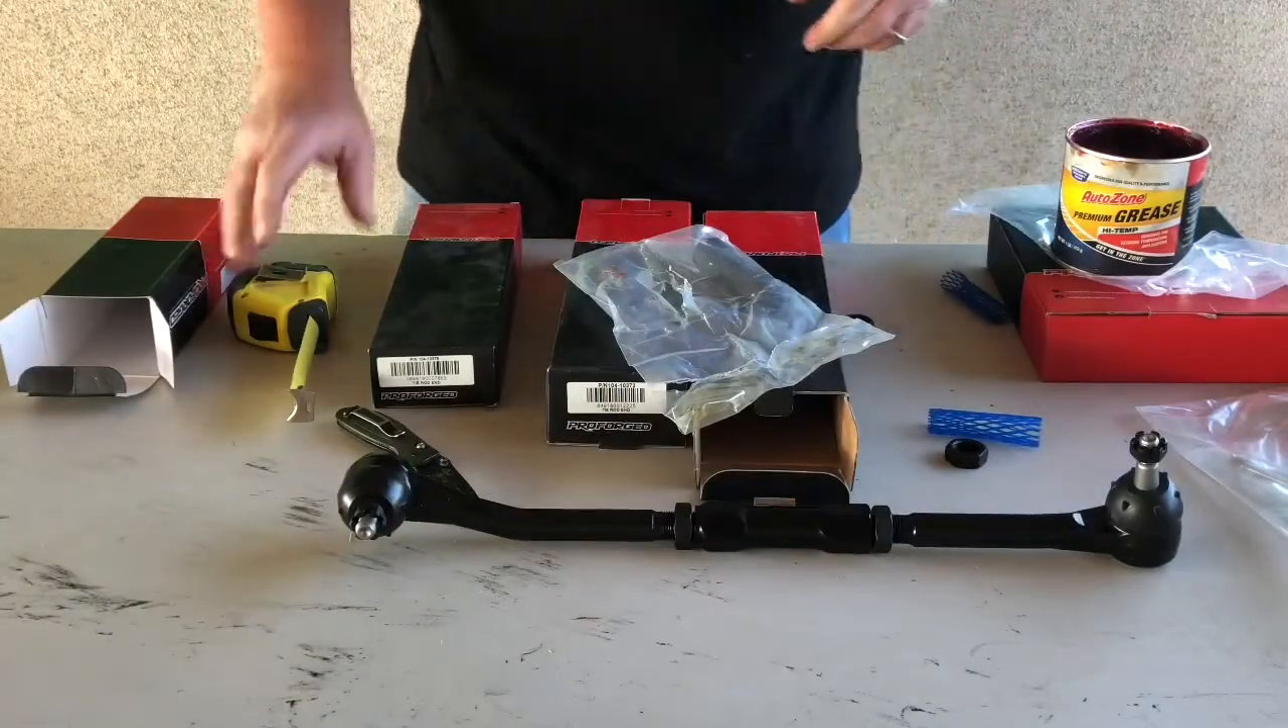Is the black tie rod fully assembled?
Yes.